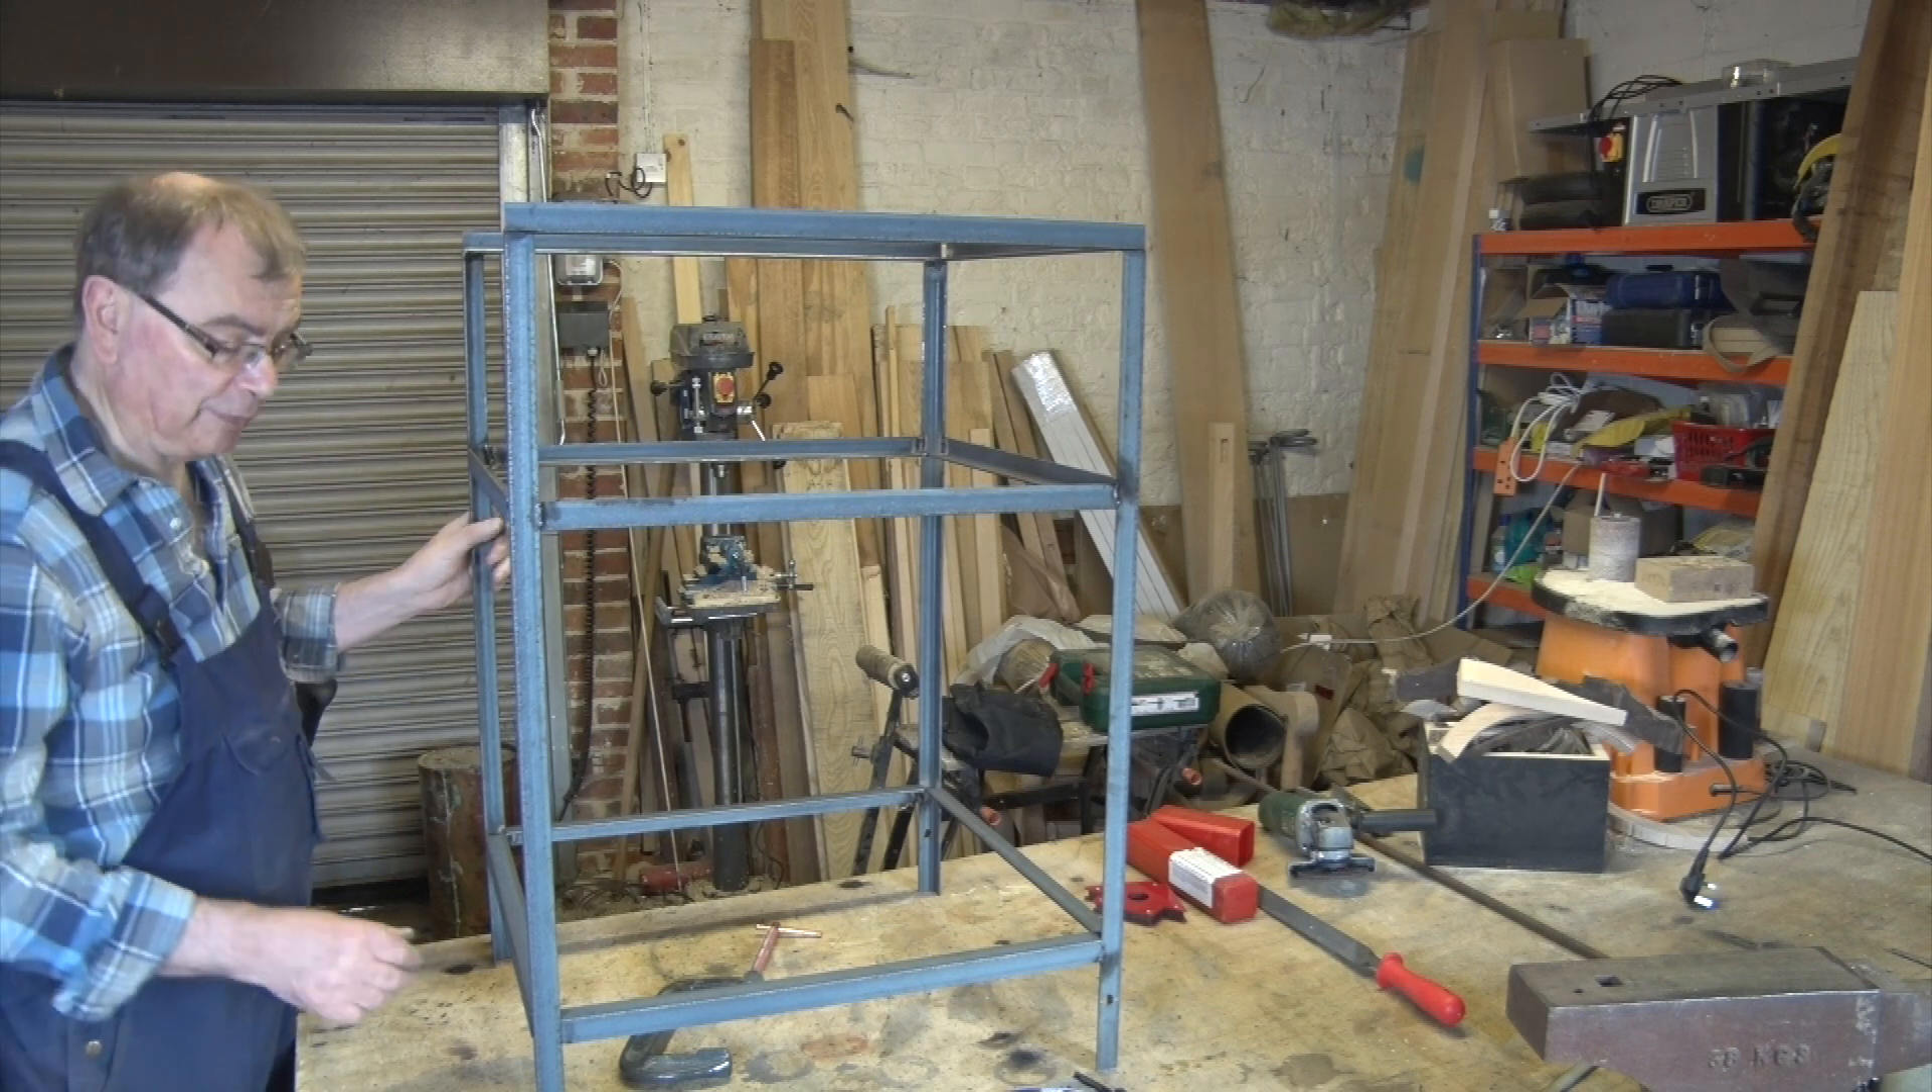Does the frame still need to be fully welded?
No.